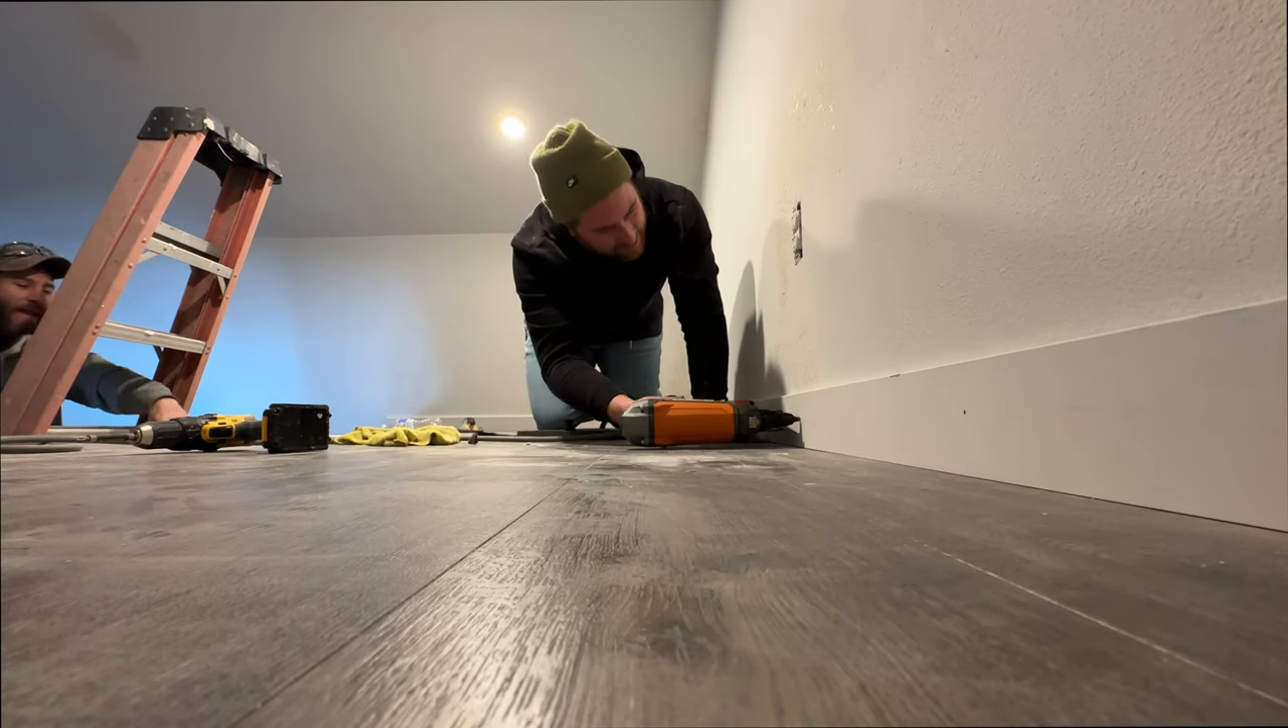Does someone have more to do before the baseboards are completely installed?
Yes.